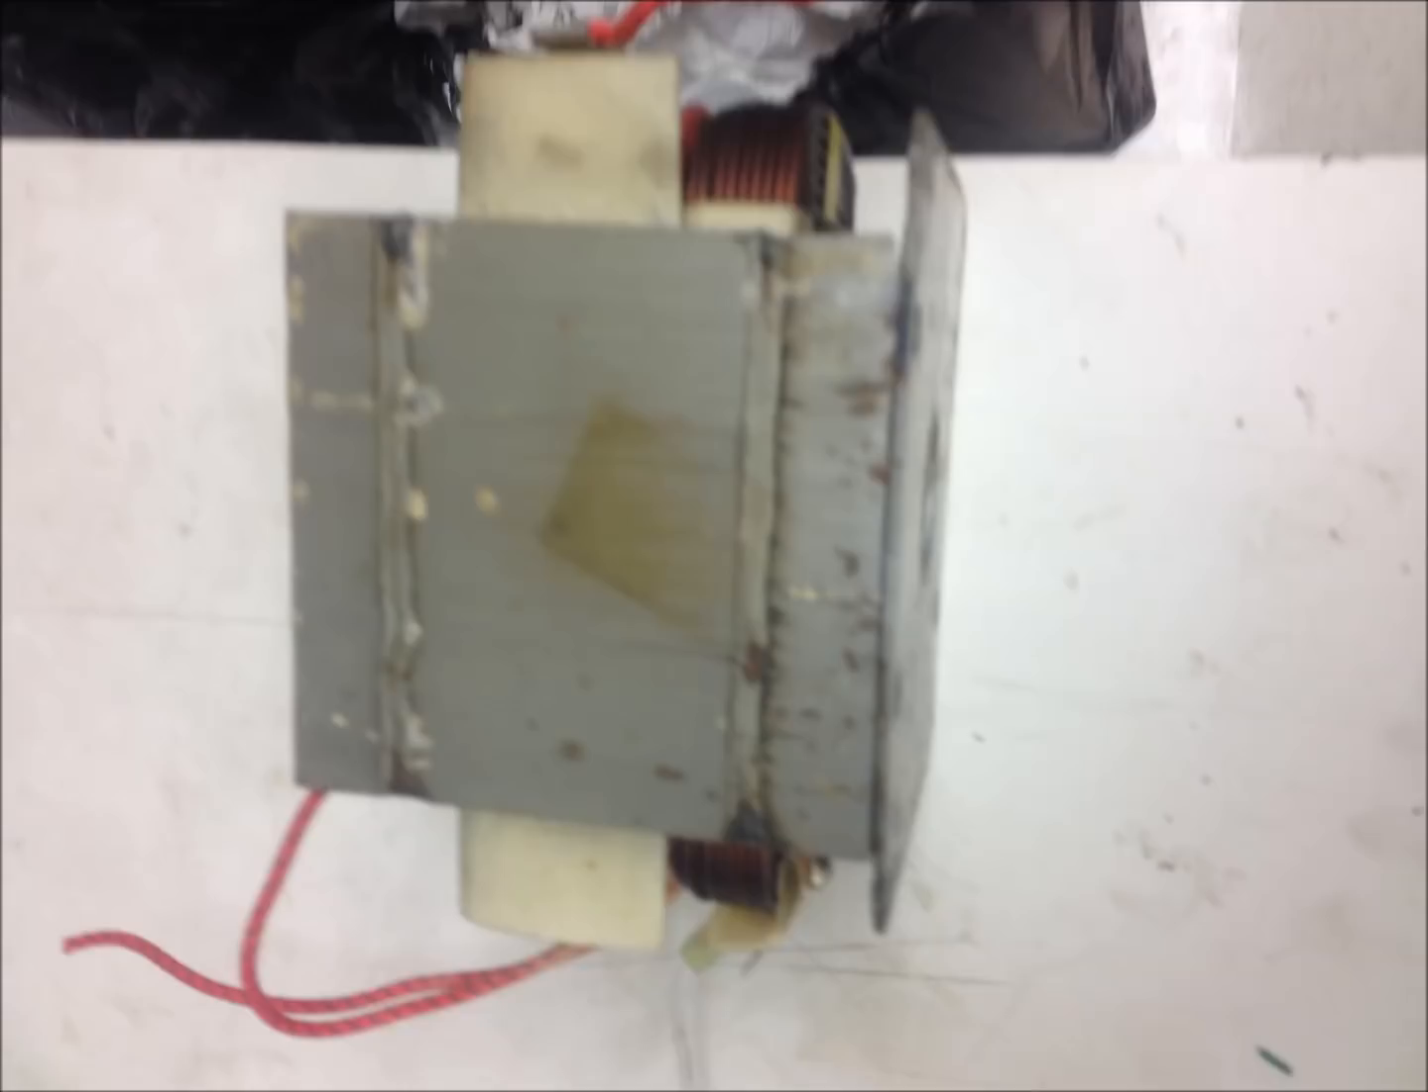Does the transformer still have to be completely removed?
No.